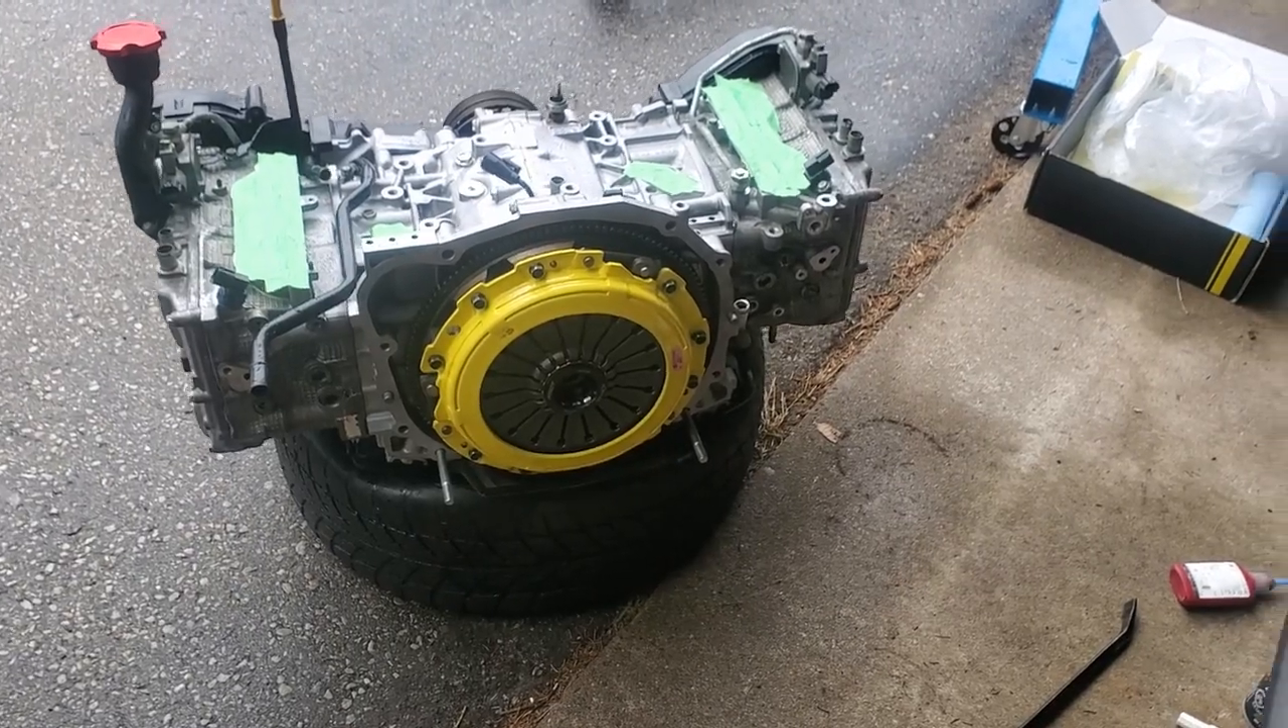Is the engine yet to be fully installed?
Yes.